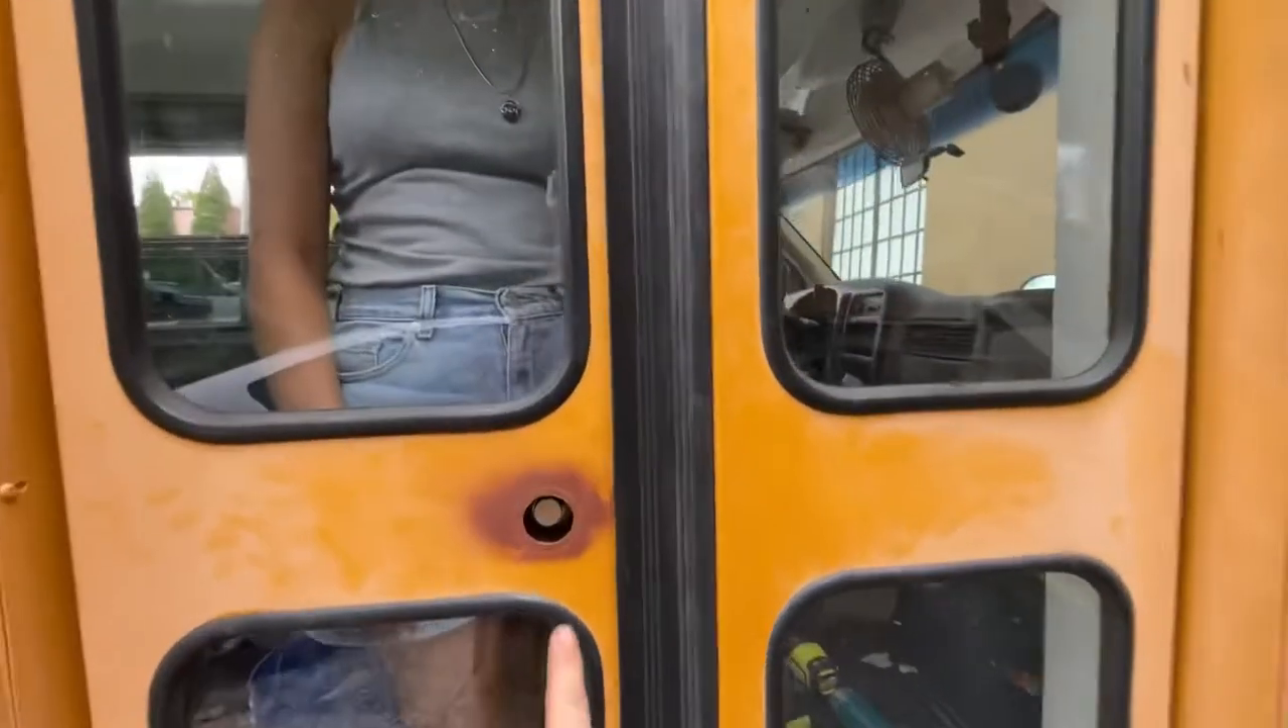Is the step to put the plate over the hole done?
No.